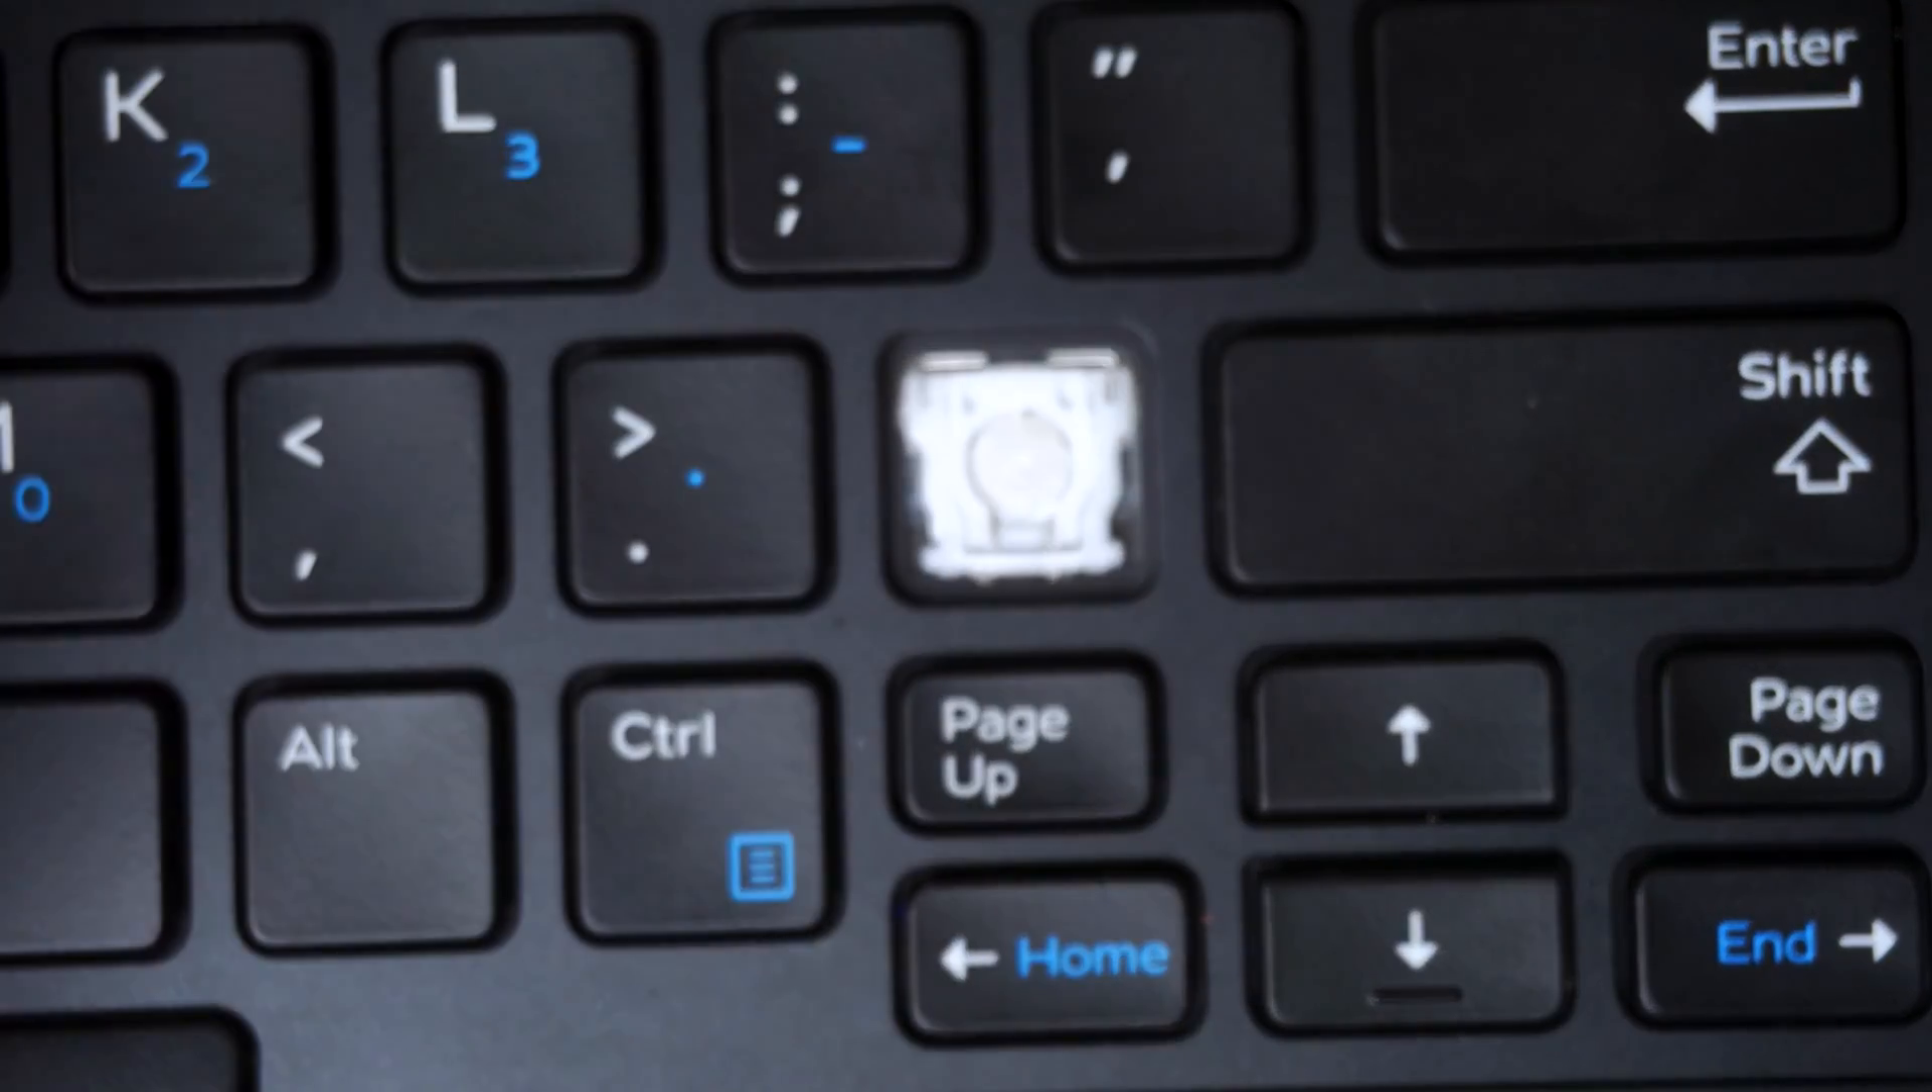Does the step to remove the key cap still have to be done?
No.